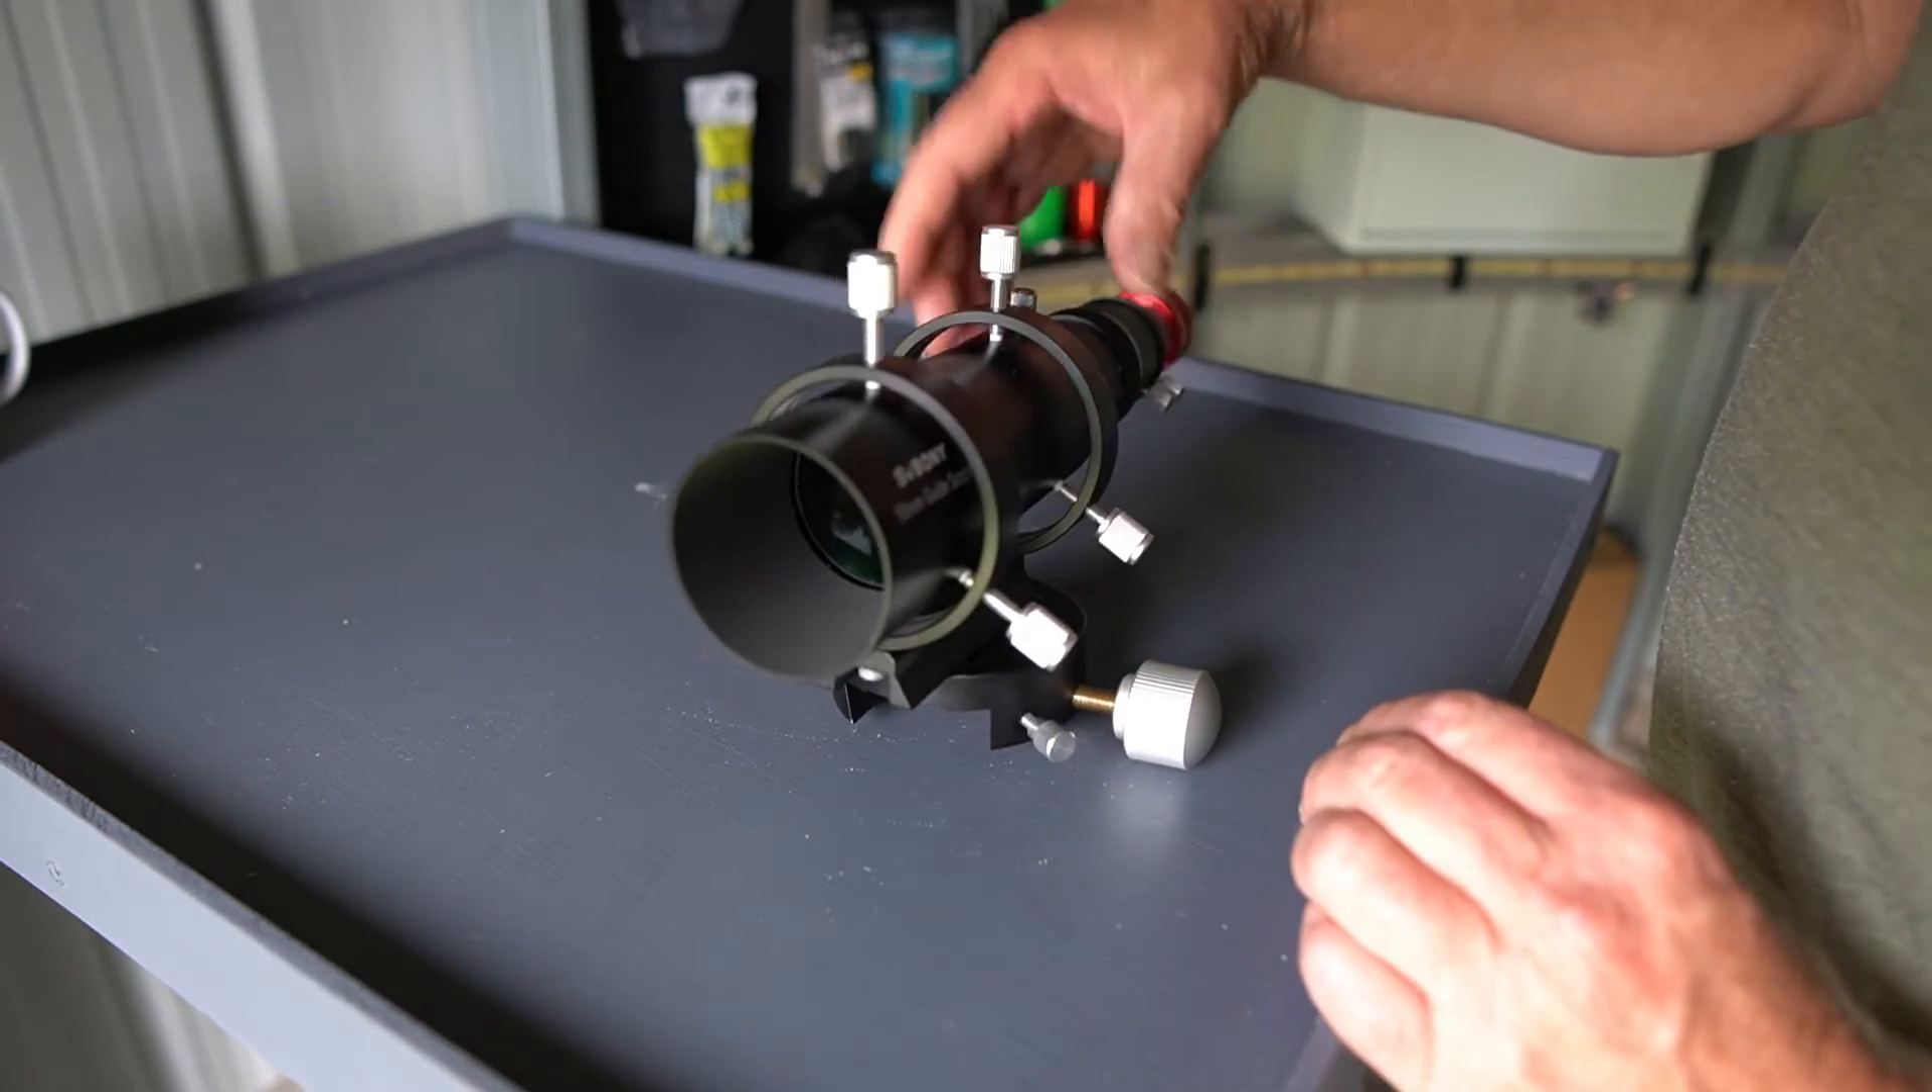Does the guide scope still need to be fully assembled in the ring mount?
No.